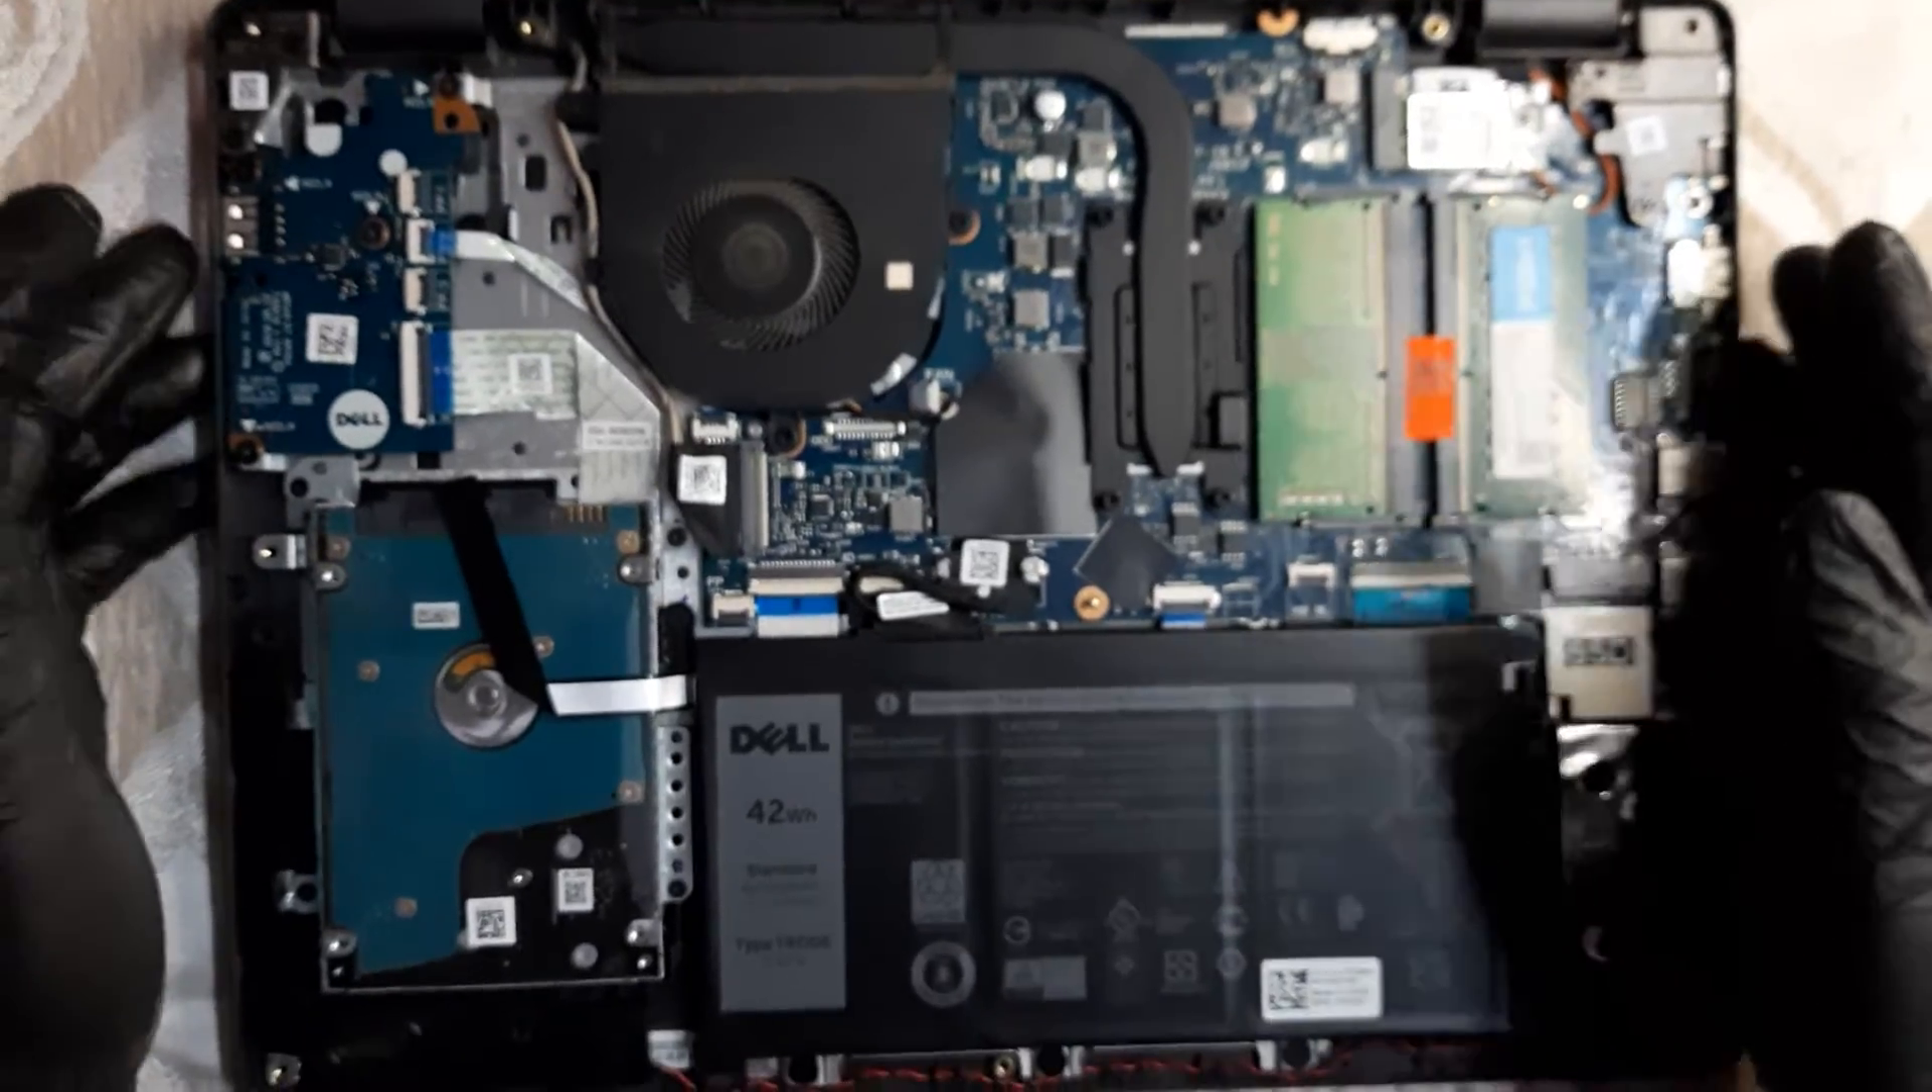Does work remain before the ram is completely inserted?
No.